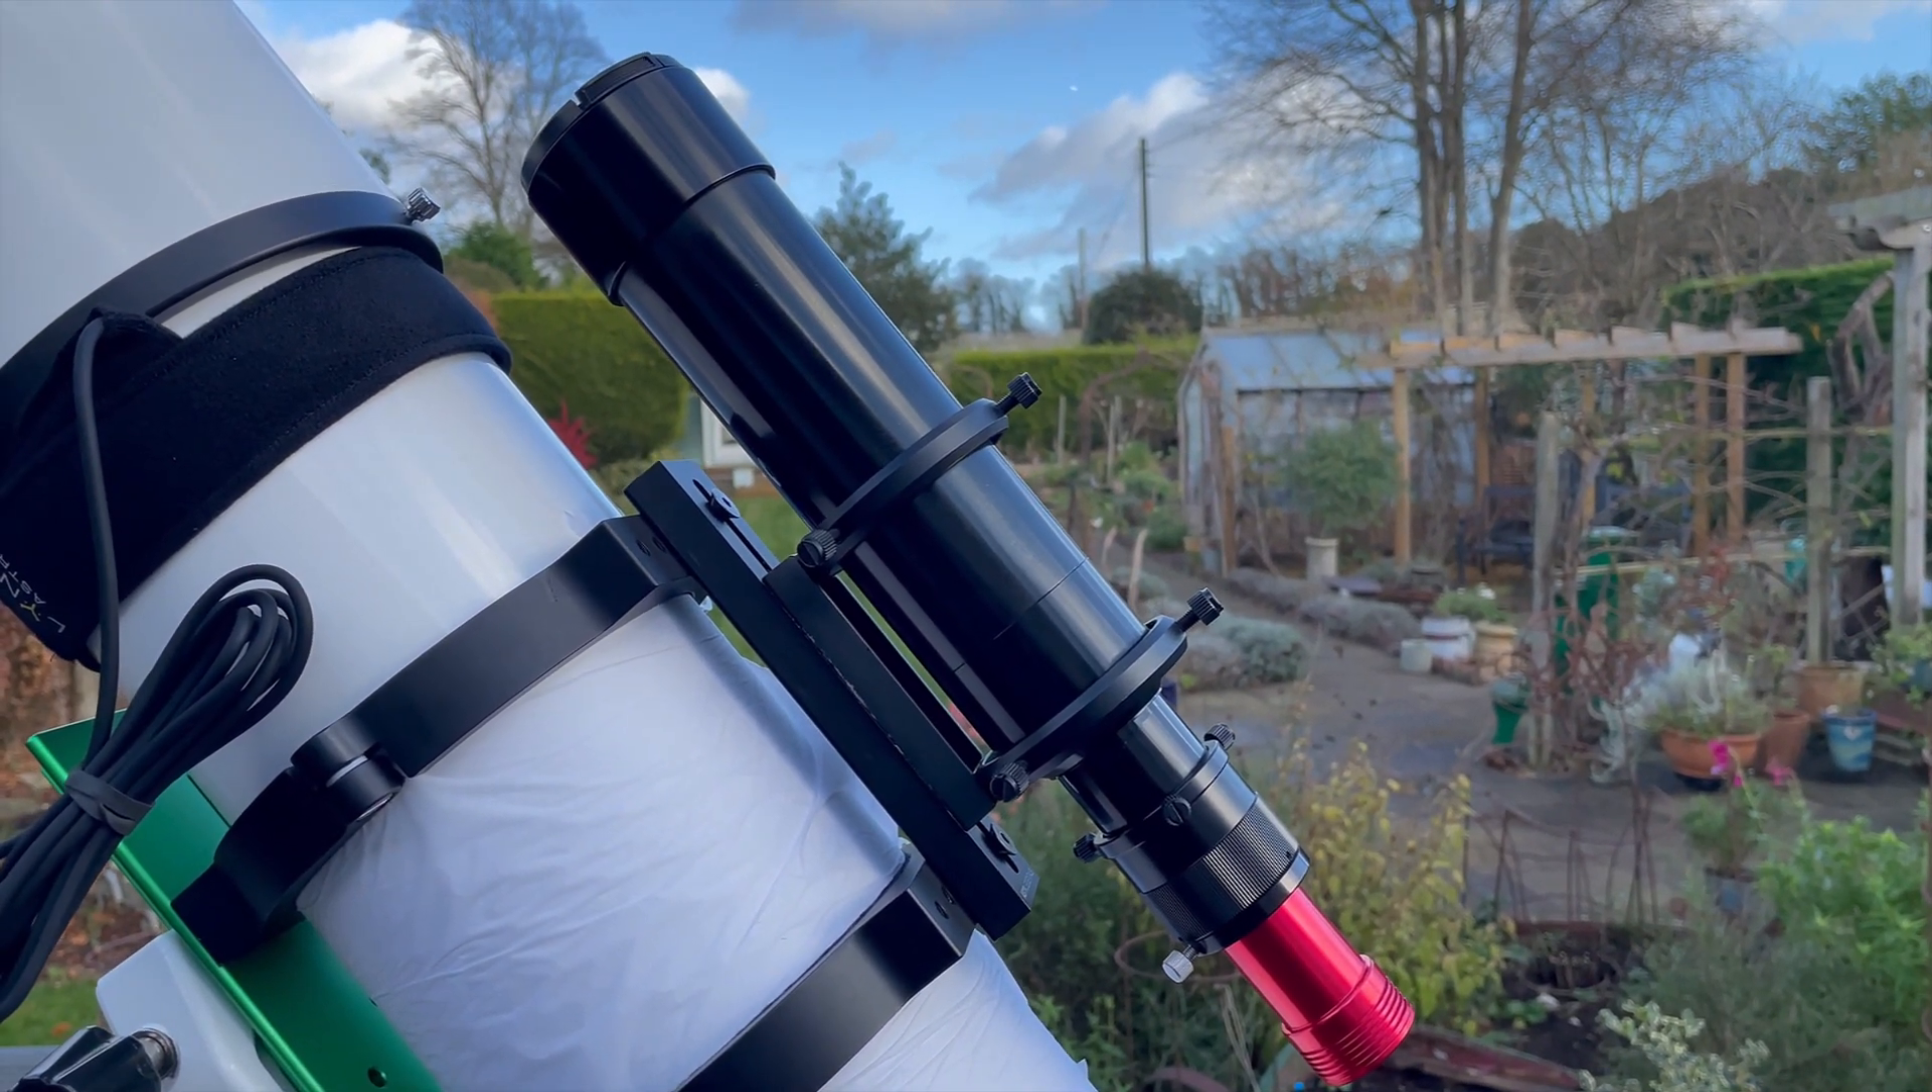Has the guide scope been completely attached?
Yes.